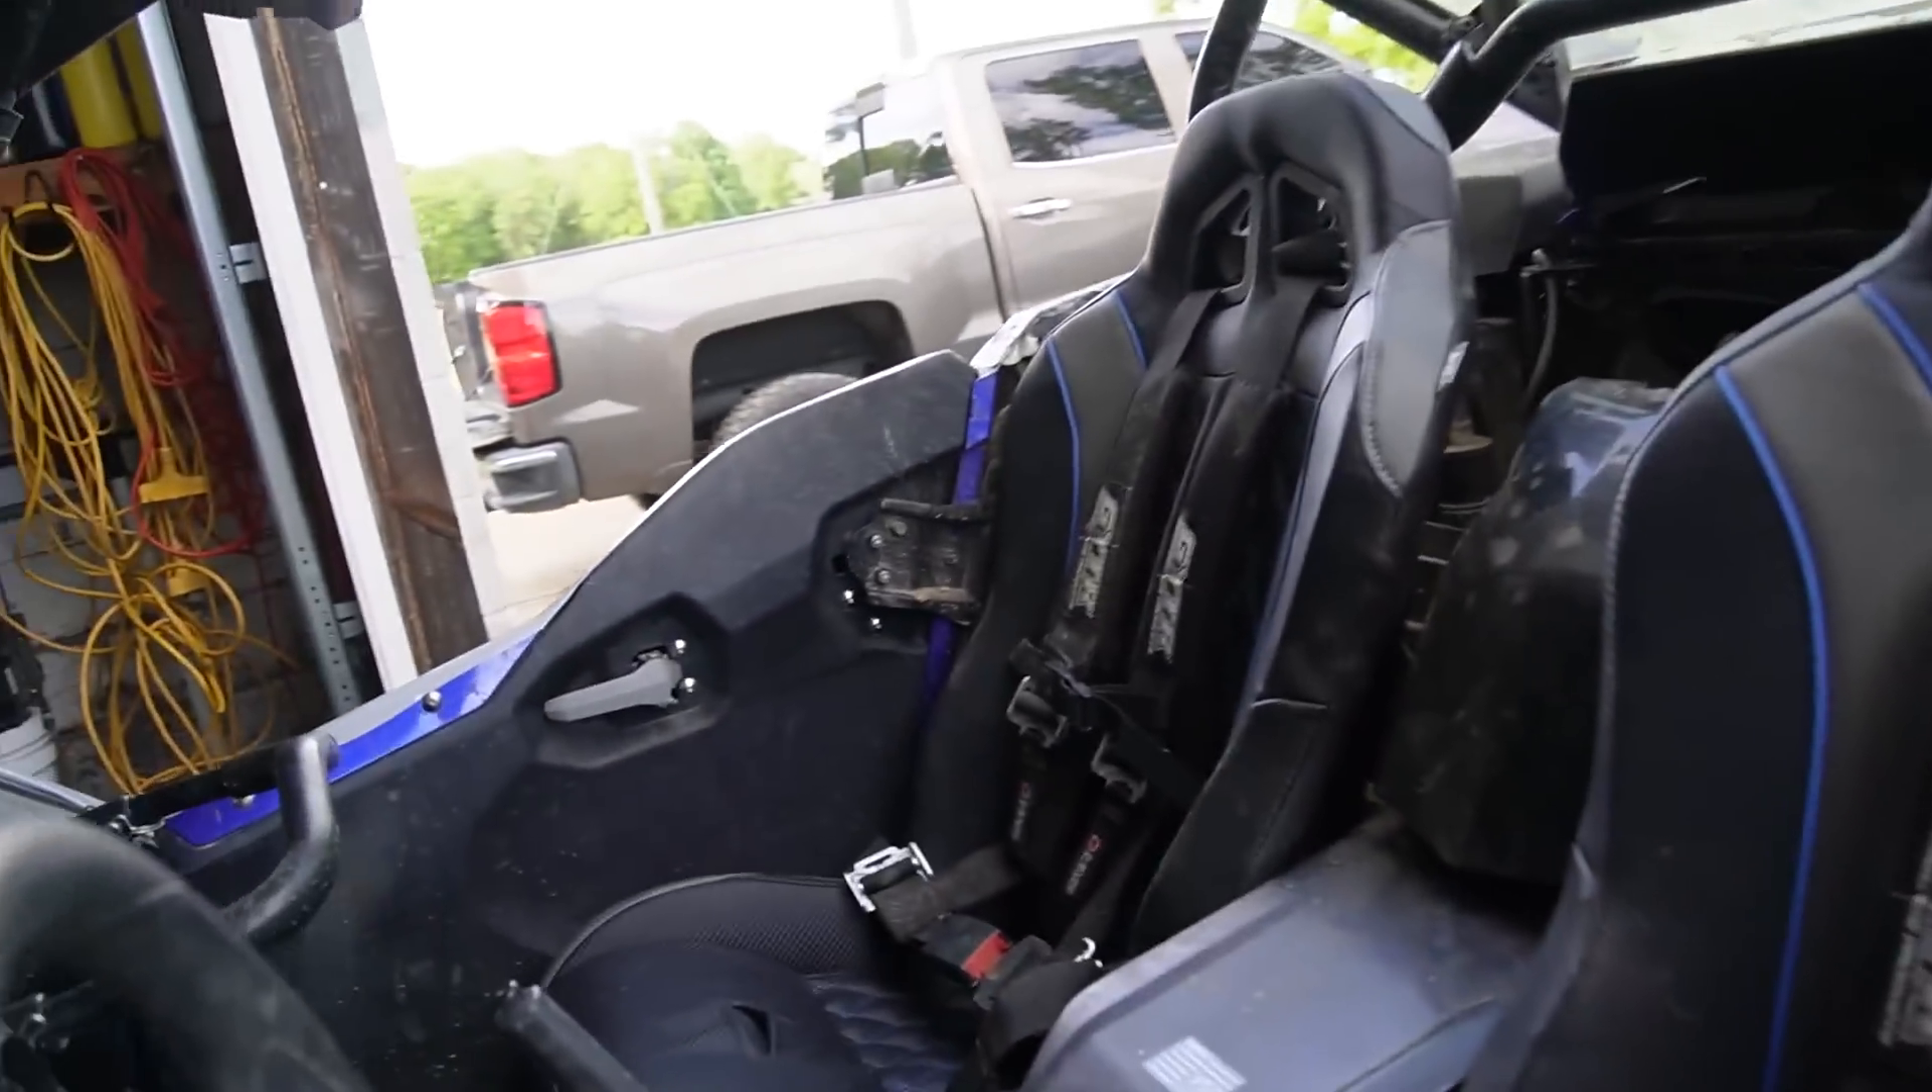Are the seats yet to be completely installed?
No.